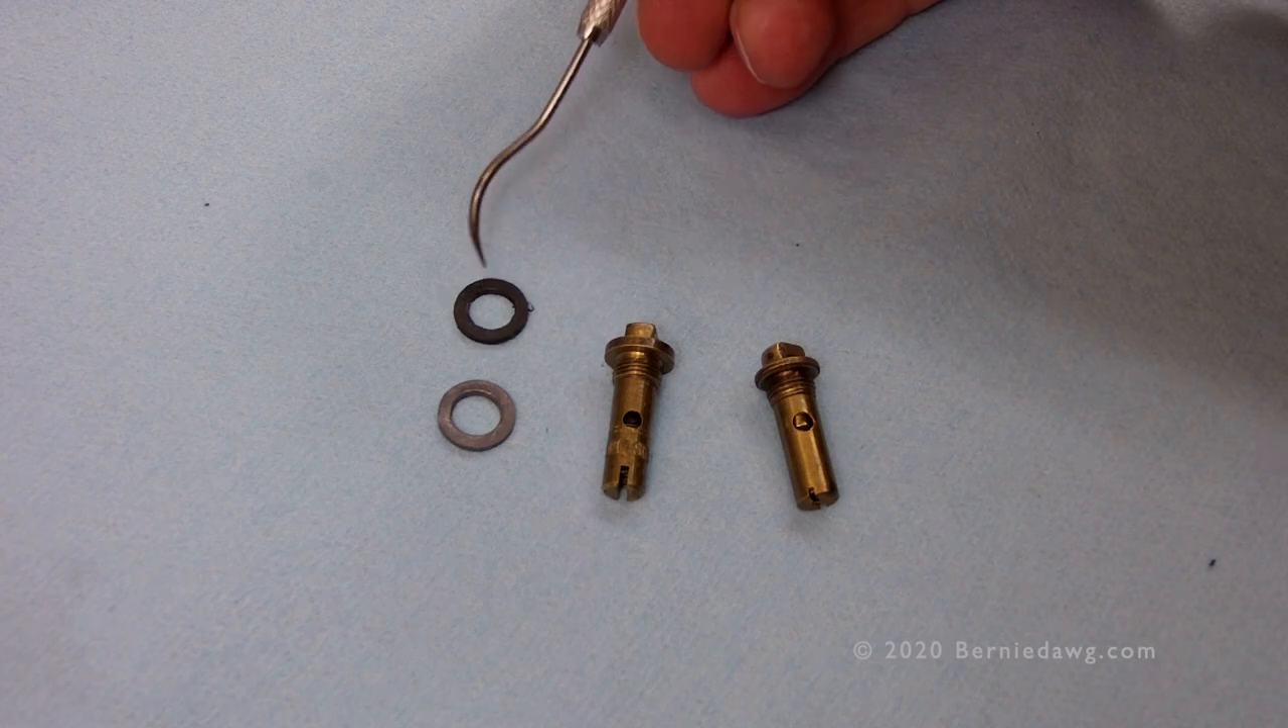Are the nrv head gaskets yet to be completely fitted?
Yes.